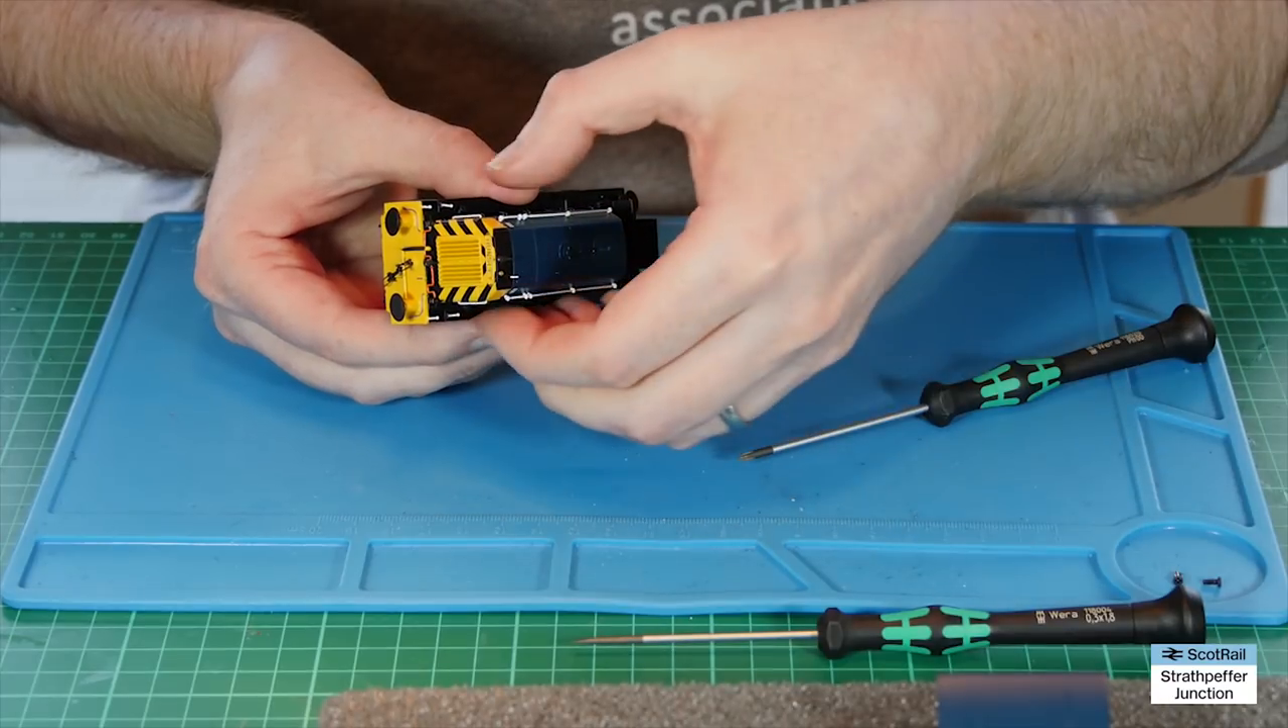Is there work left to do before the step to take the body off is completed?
Yes.